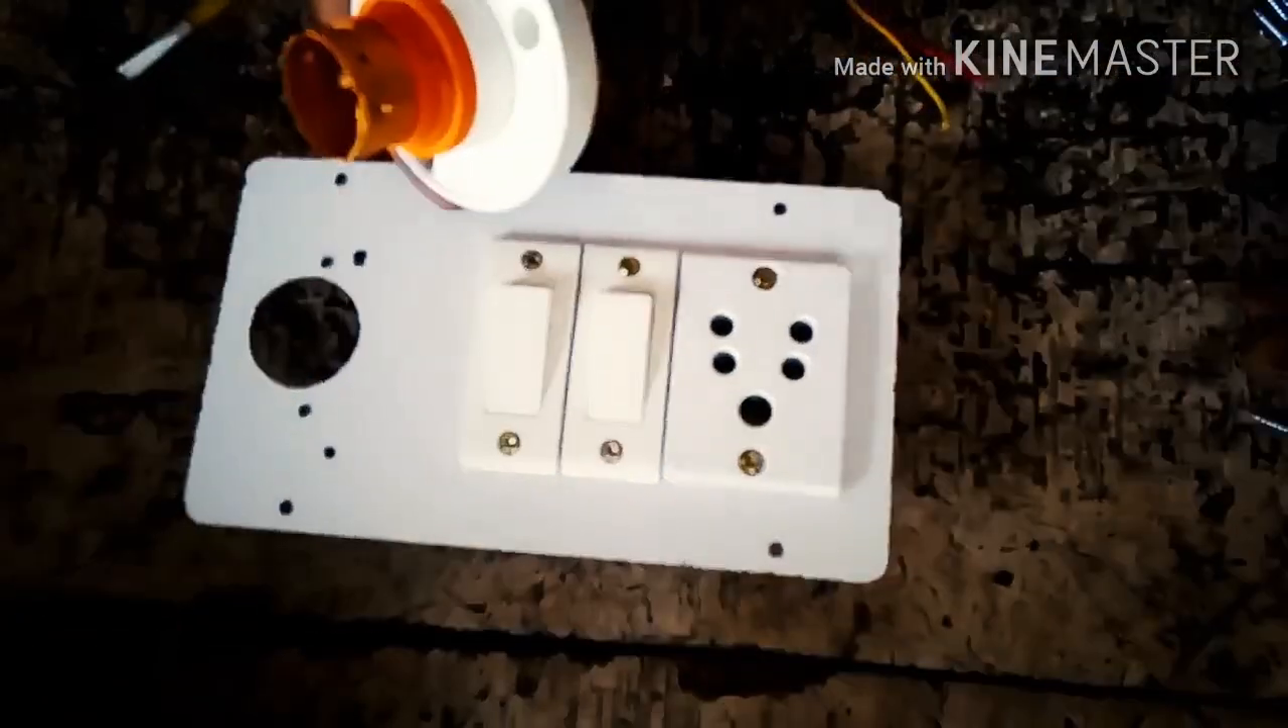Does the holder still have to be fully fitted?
Yes.